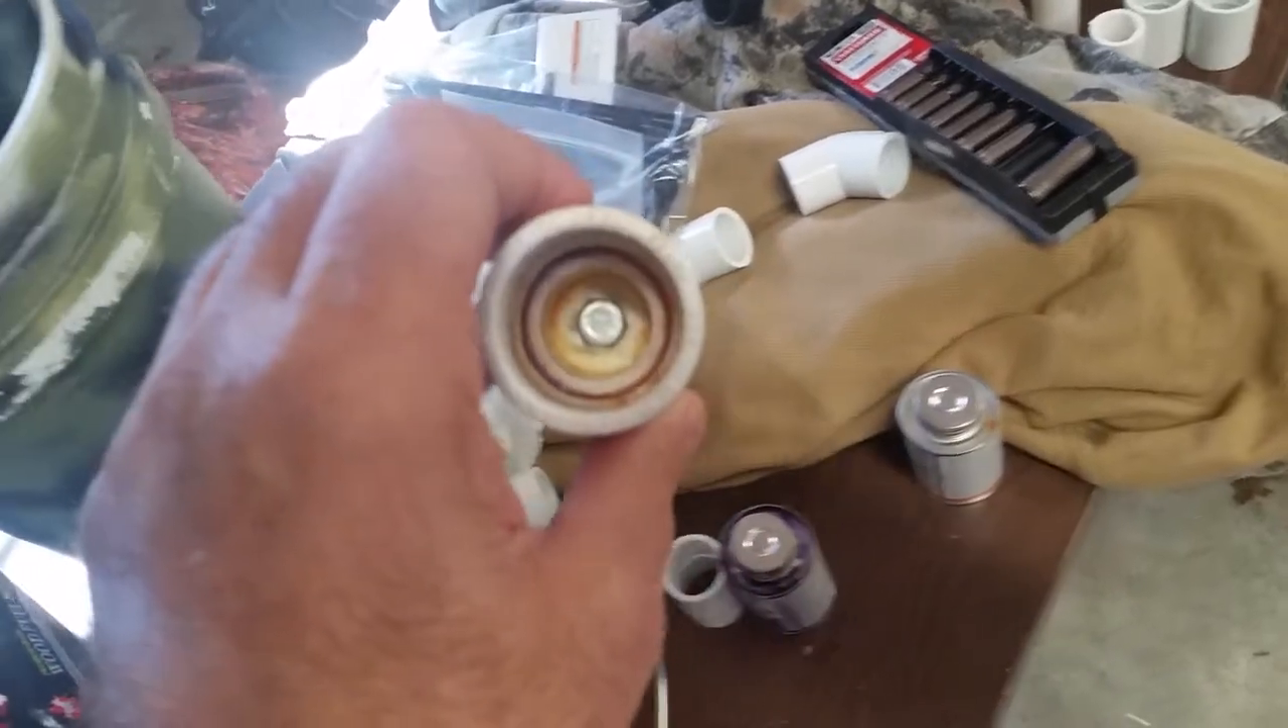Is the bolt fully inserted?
Yes.